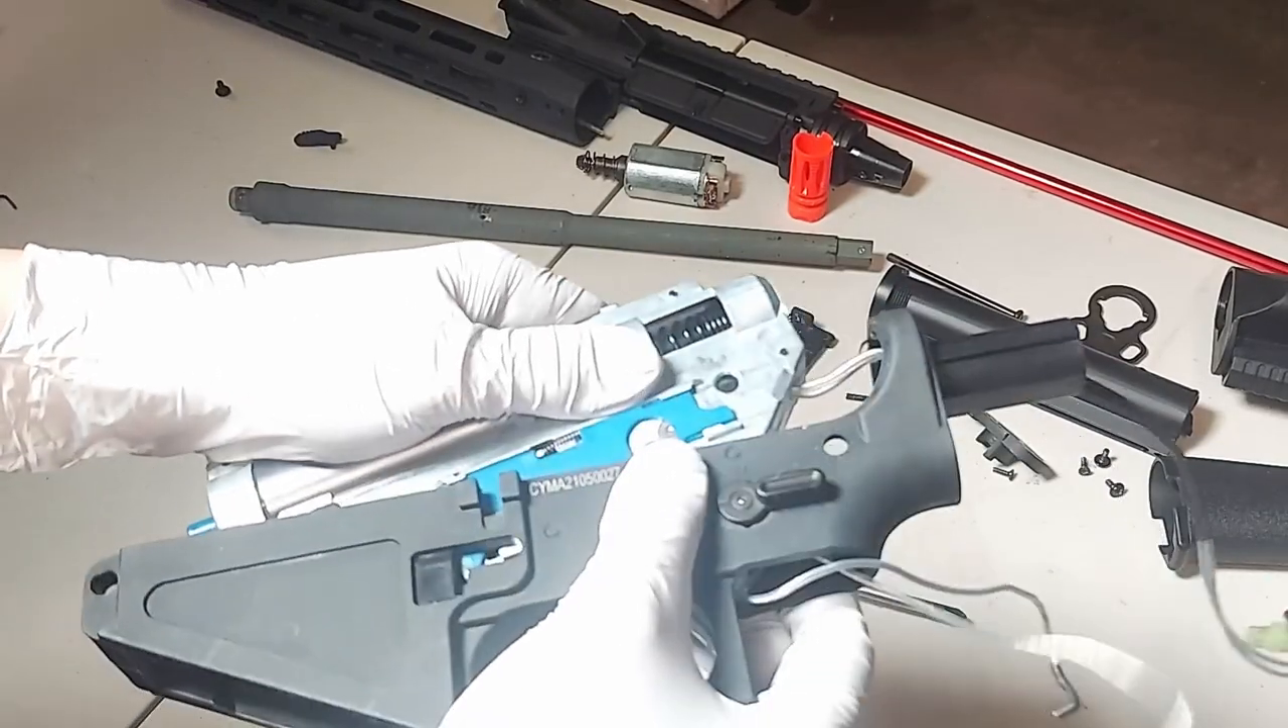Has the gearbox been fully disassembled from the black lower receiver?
No.